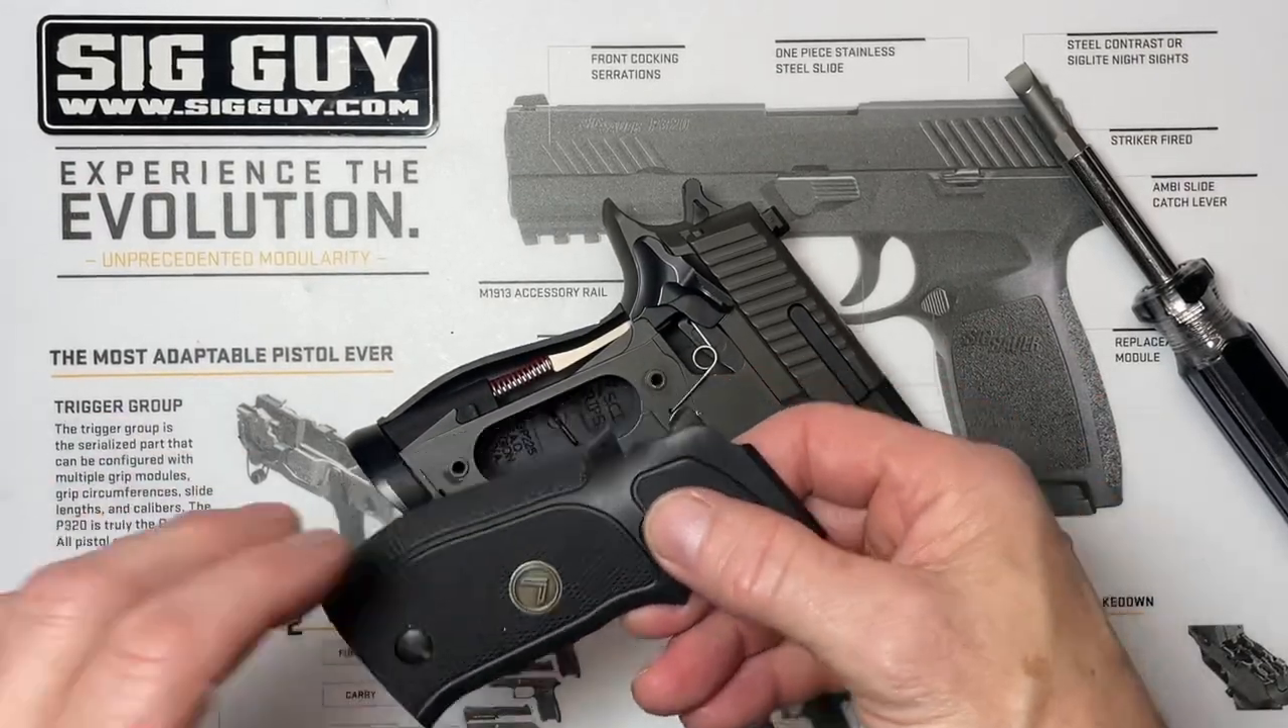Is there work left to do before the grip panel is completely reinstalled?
Yes.